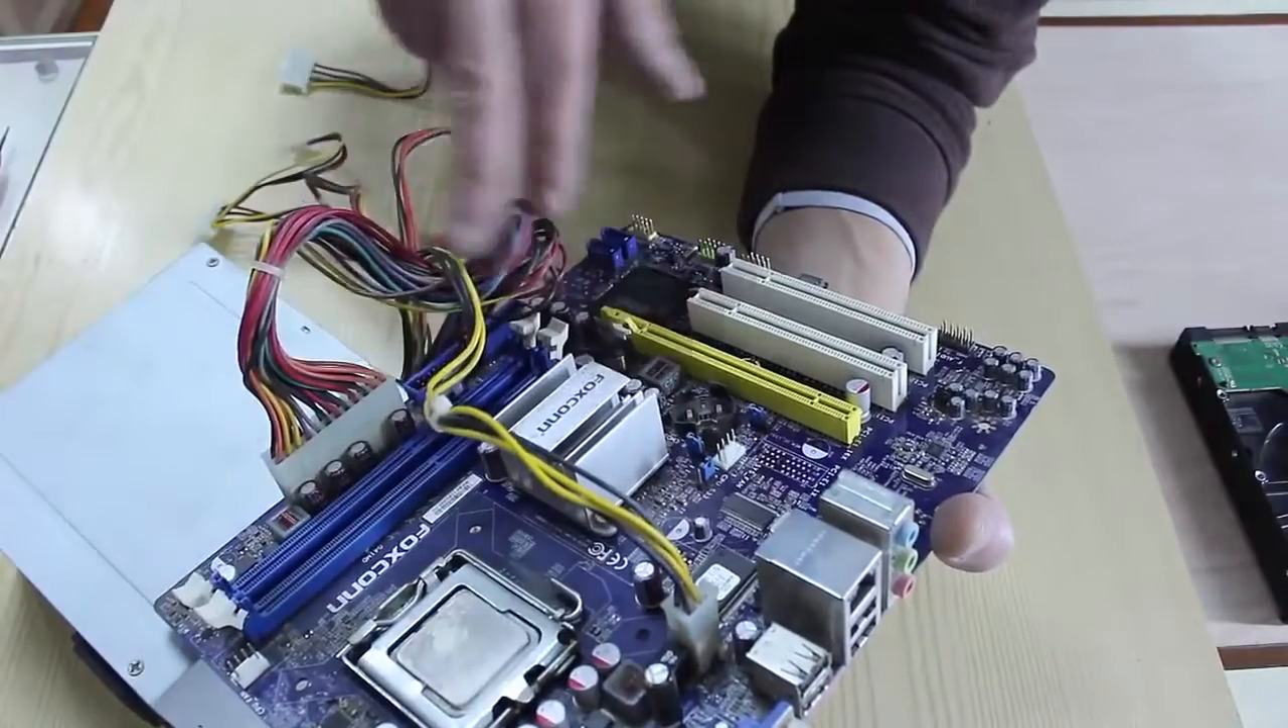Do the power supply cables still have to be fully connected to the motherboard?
No.